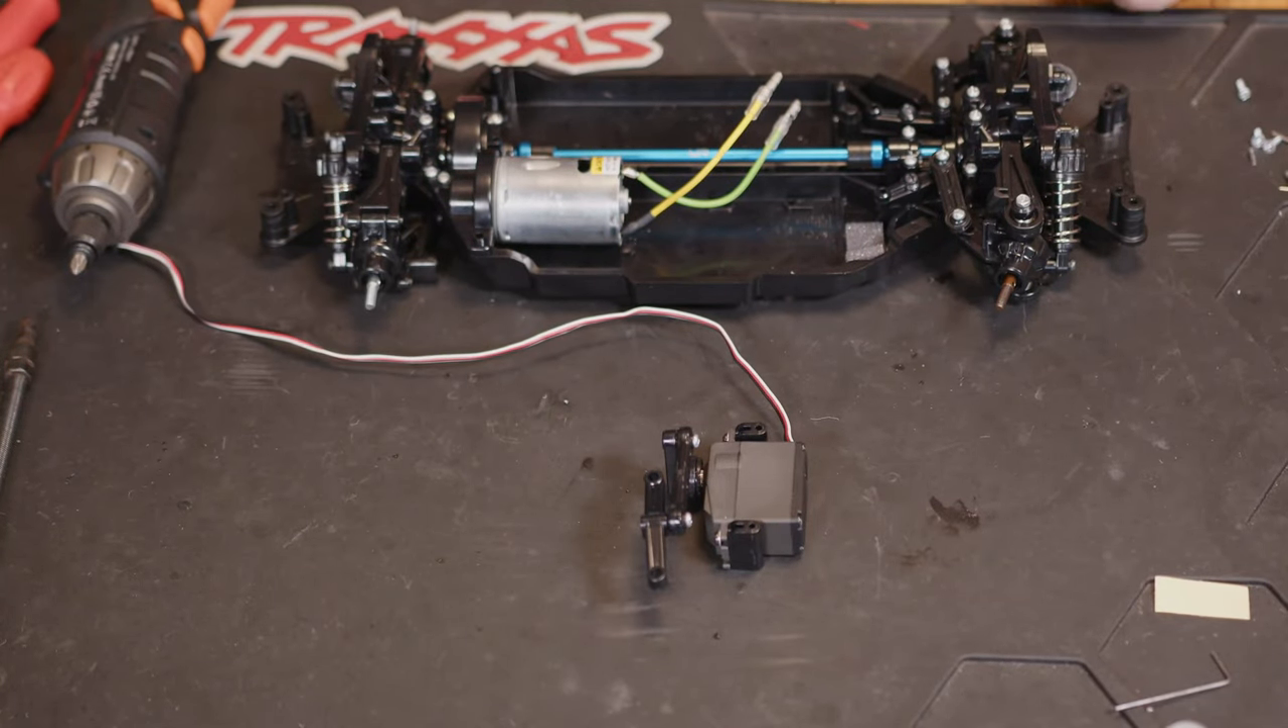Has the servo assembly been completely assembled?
Yes.